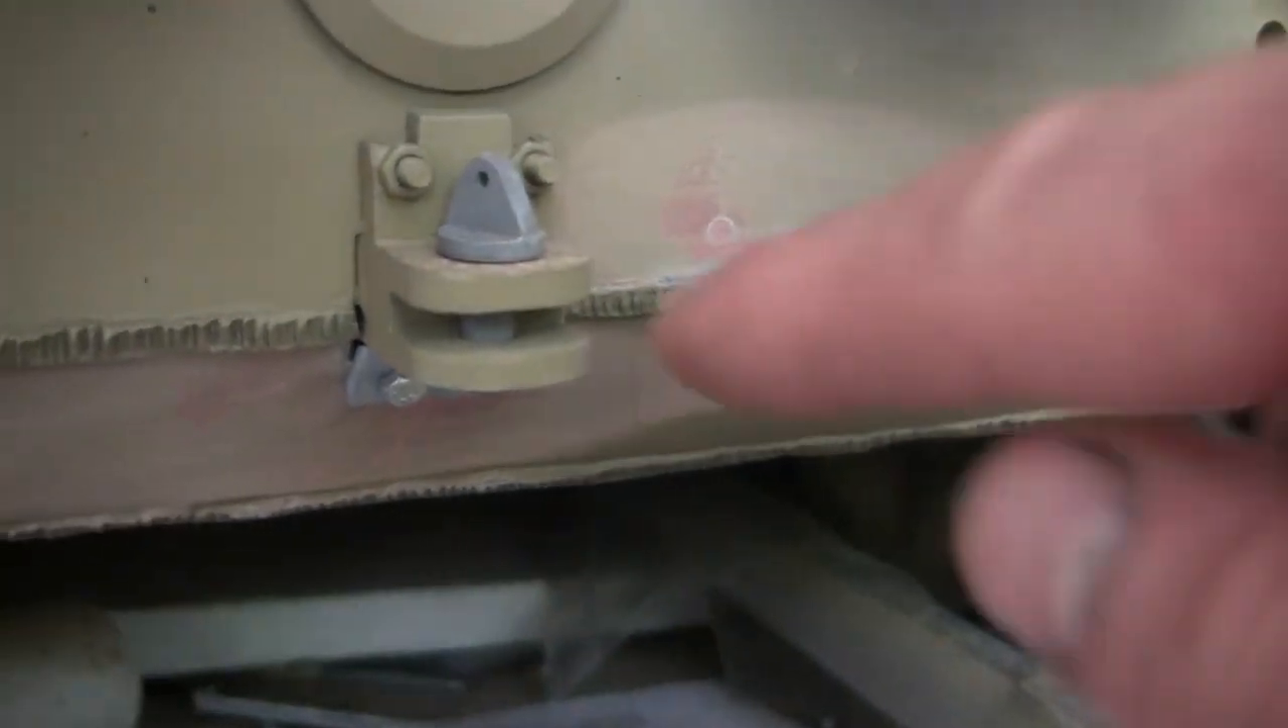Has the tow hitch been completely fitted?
Yes.